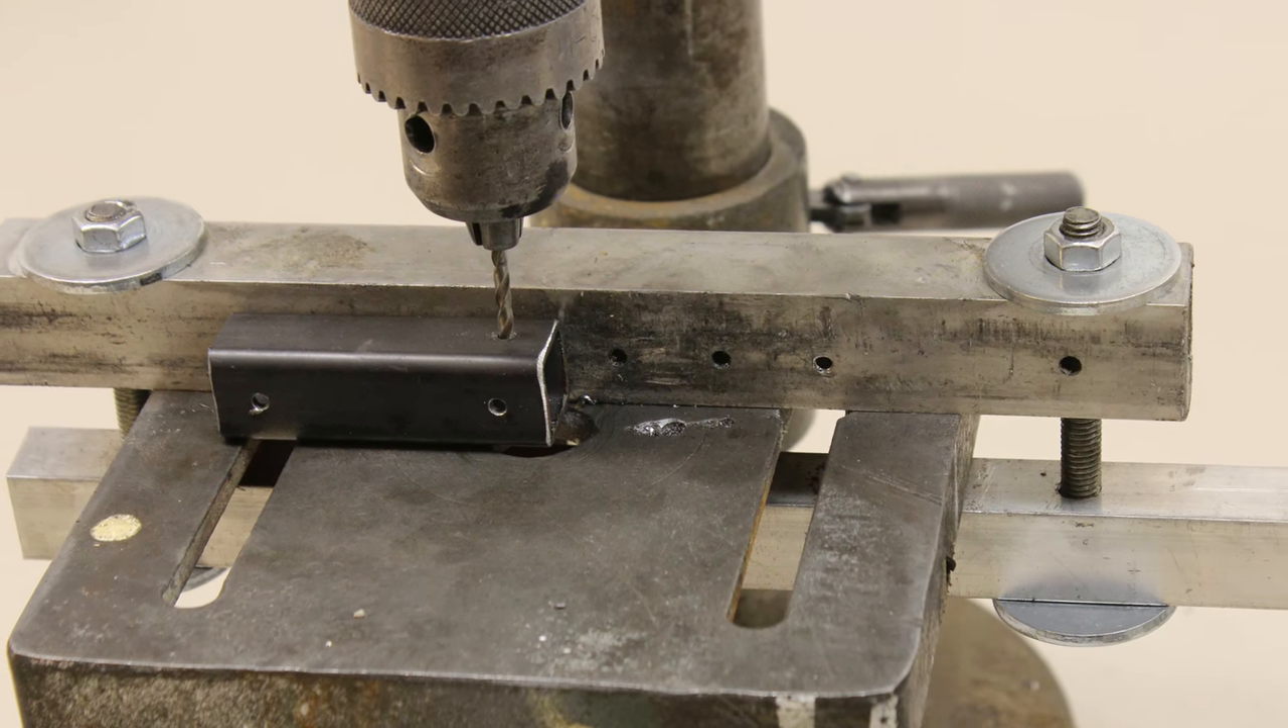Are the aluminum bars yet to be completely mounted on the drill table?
No.